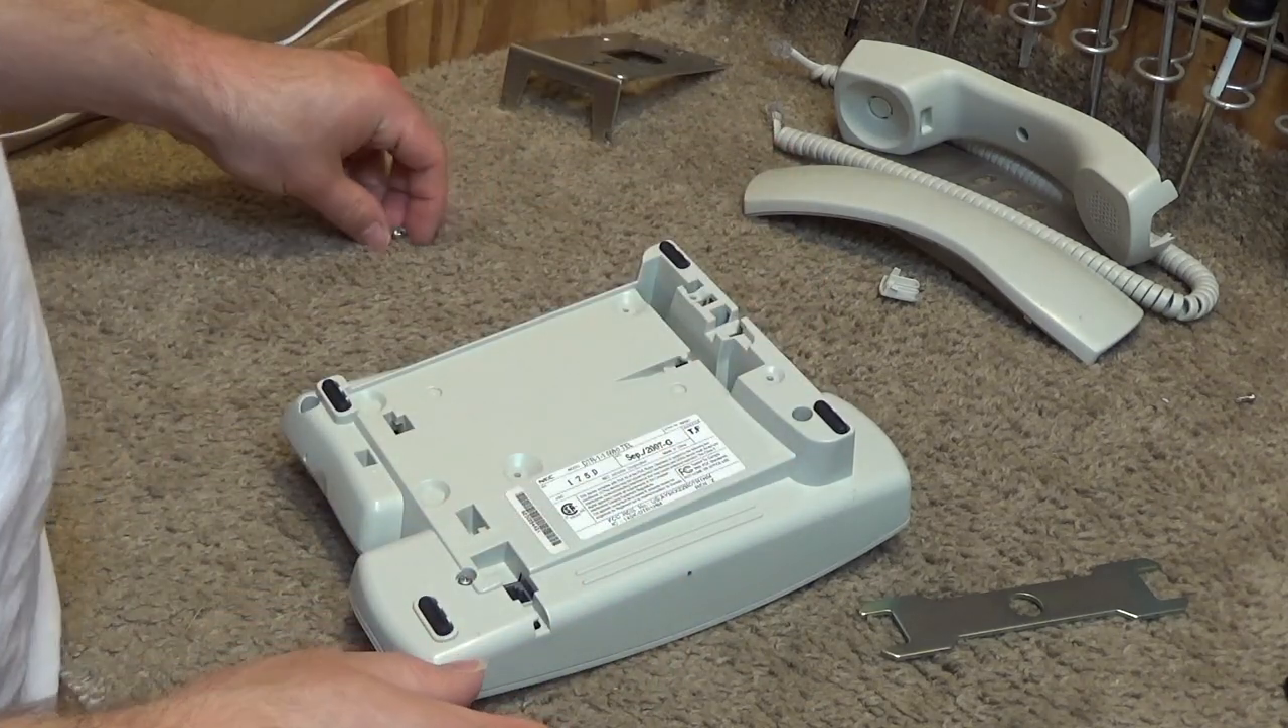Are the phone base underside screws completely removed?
No.